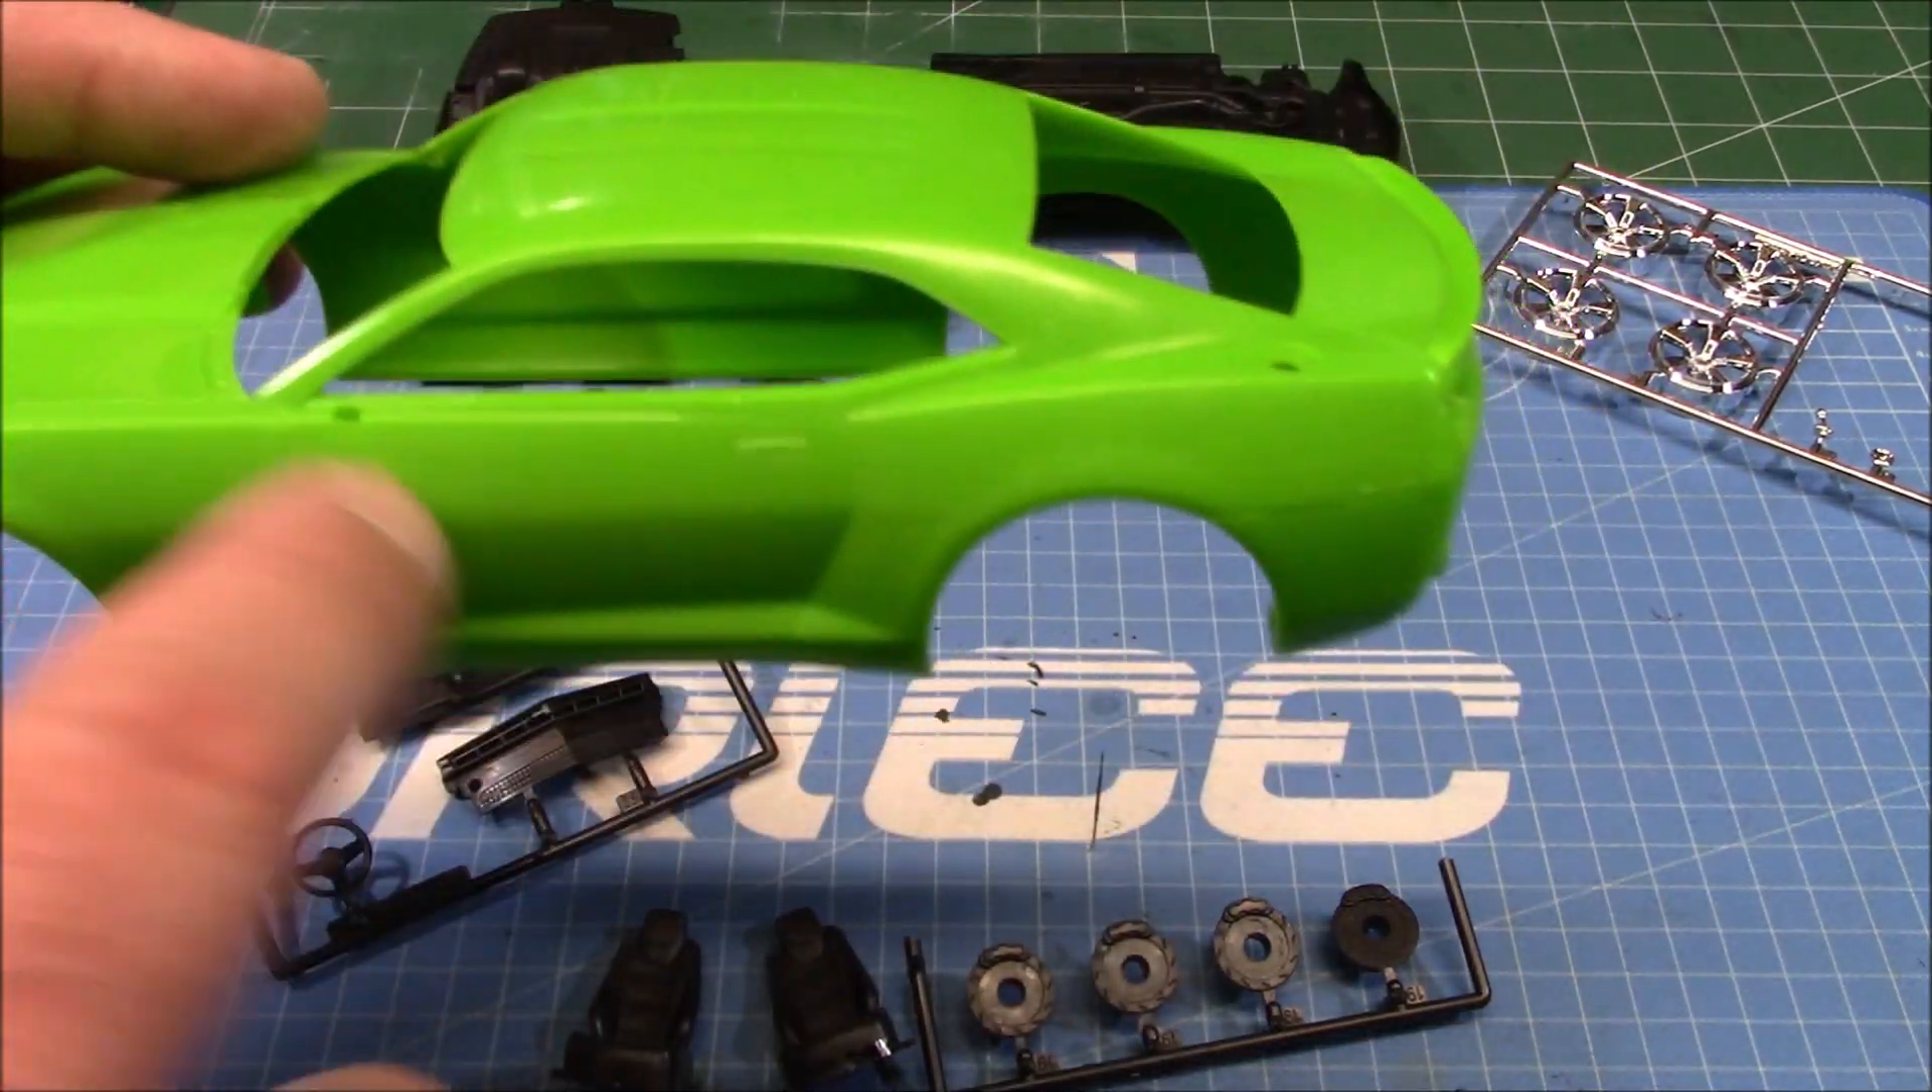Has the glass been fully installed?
No.